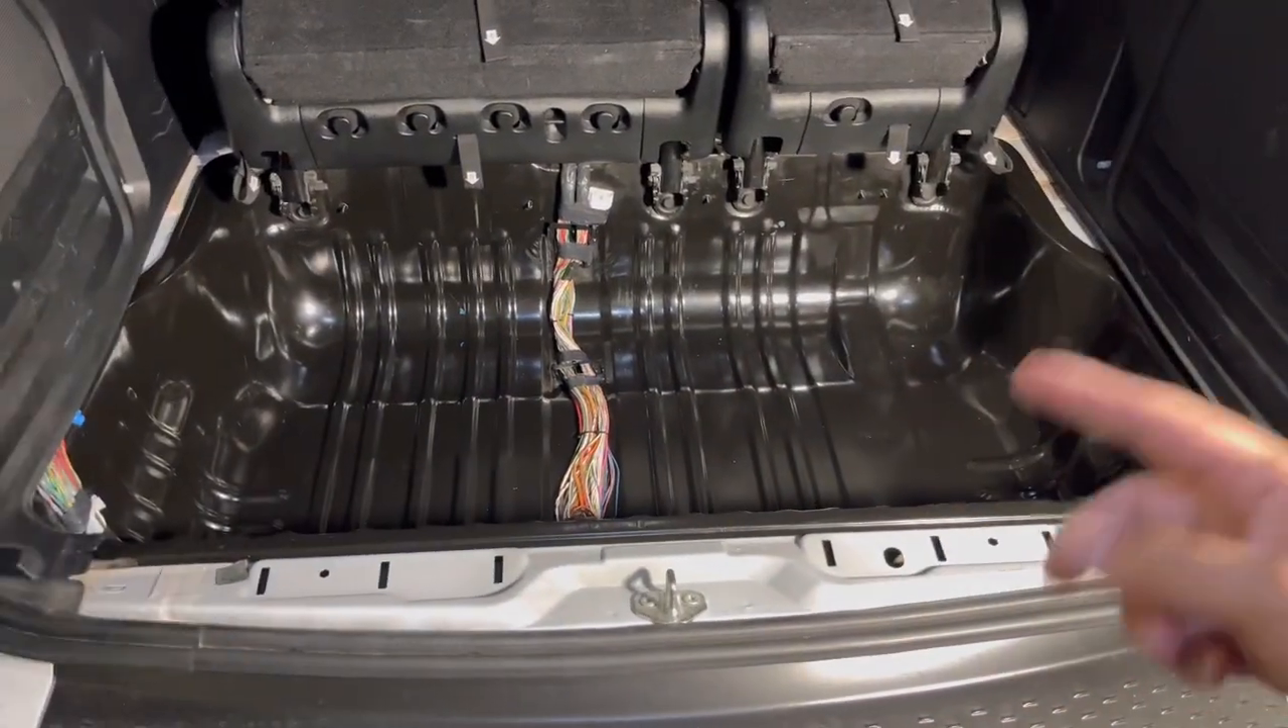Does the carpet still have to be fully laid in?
Yes.